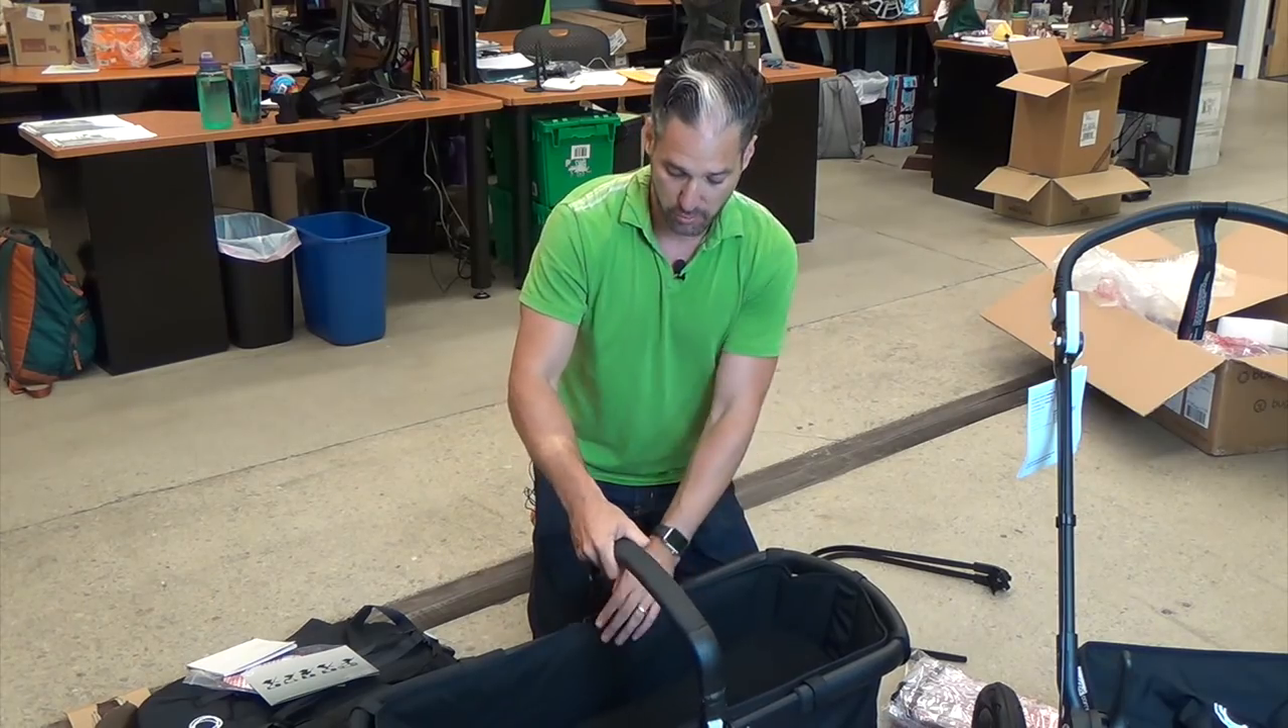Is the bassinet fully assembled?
No.